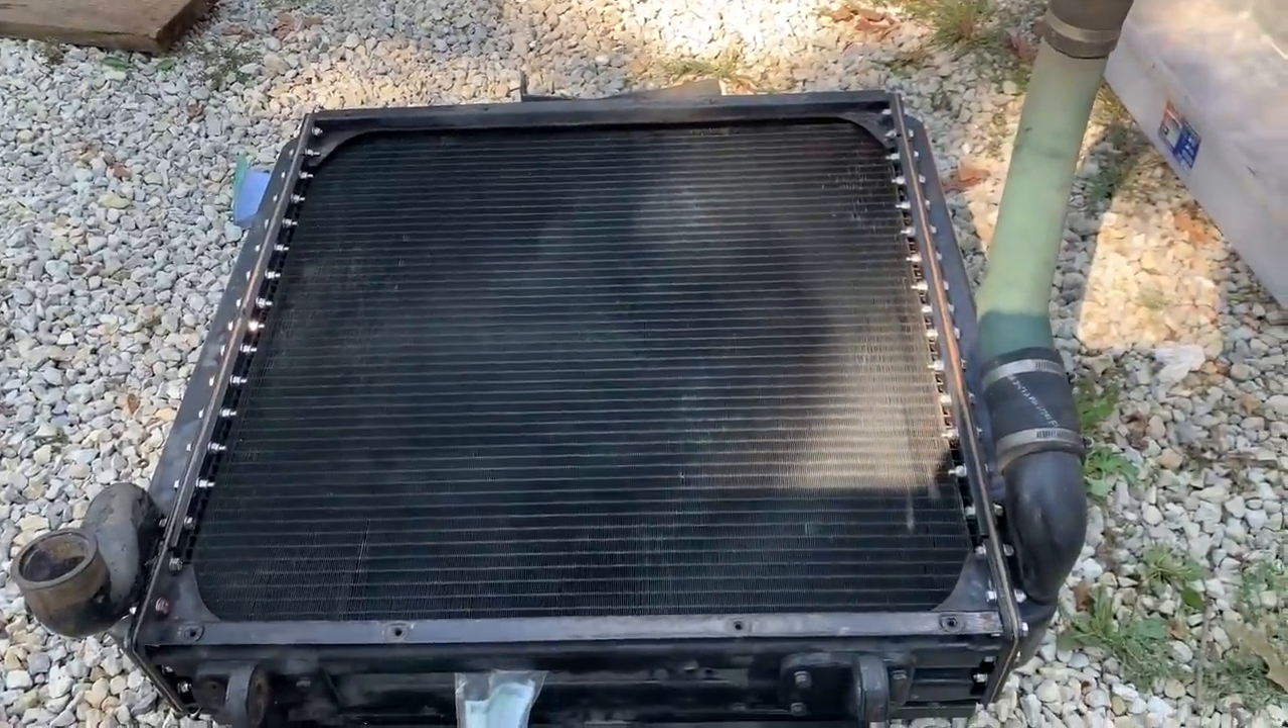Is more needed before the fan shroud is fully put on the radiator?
Yes.